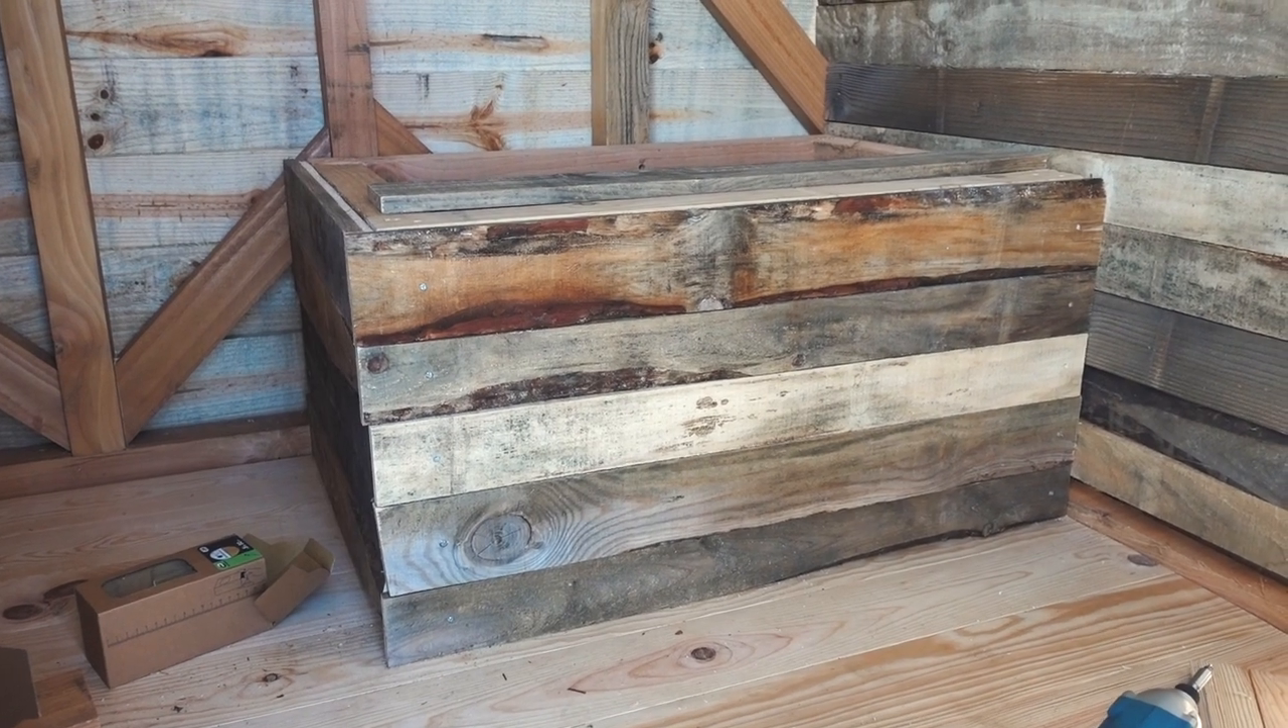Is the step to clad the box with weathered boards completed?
Yes.